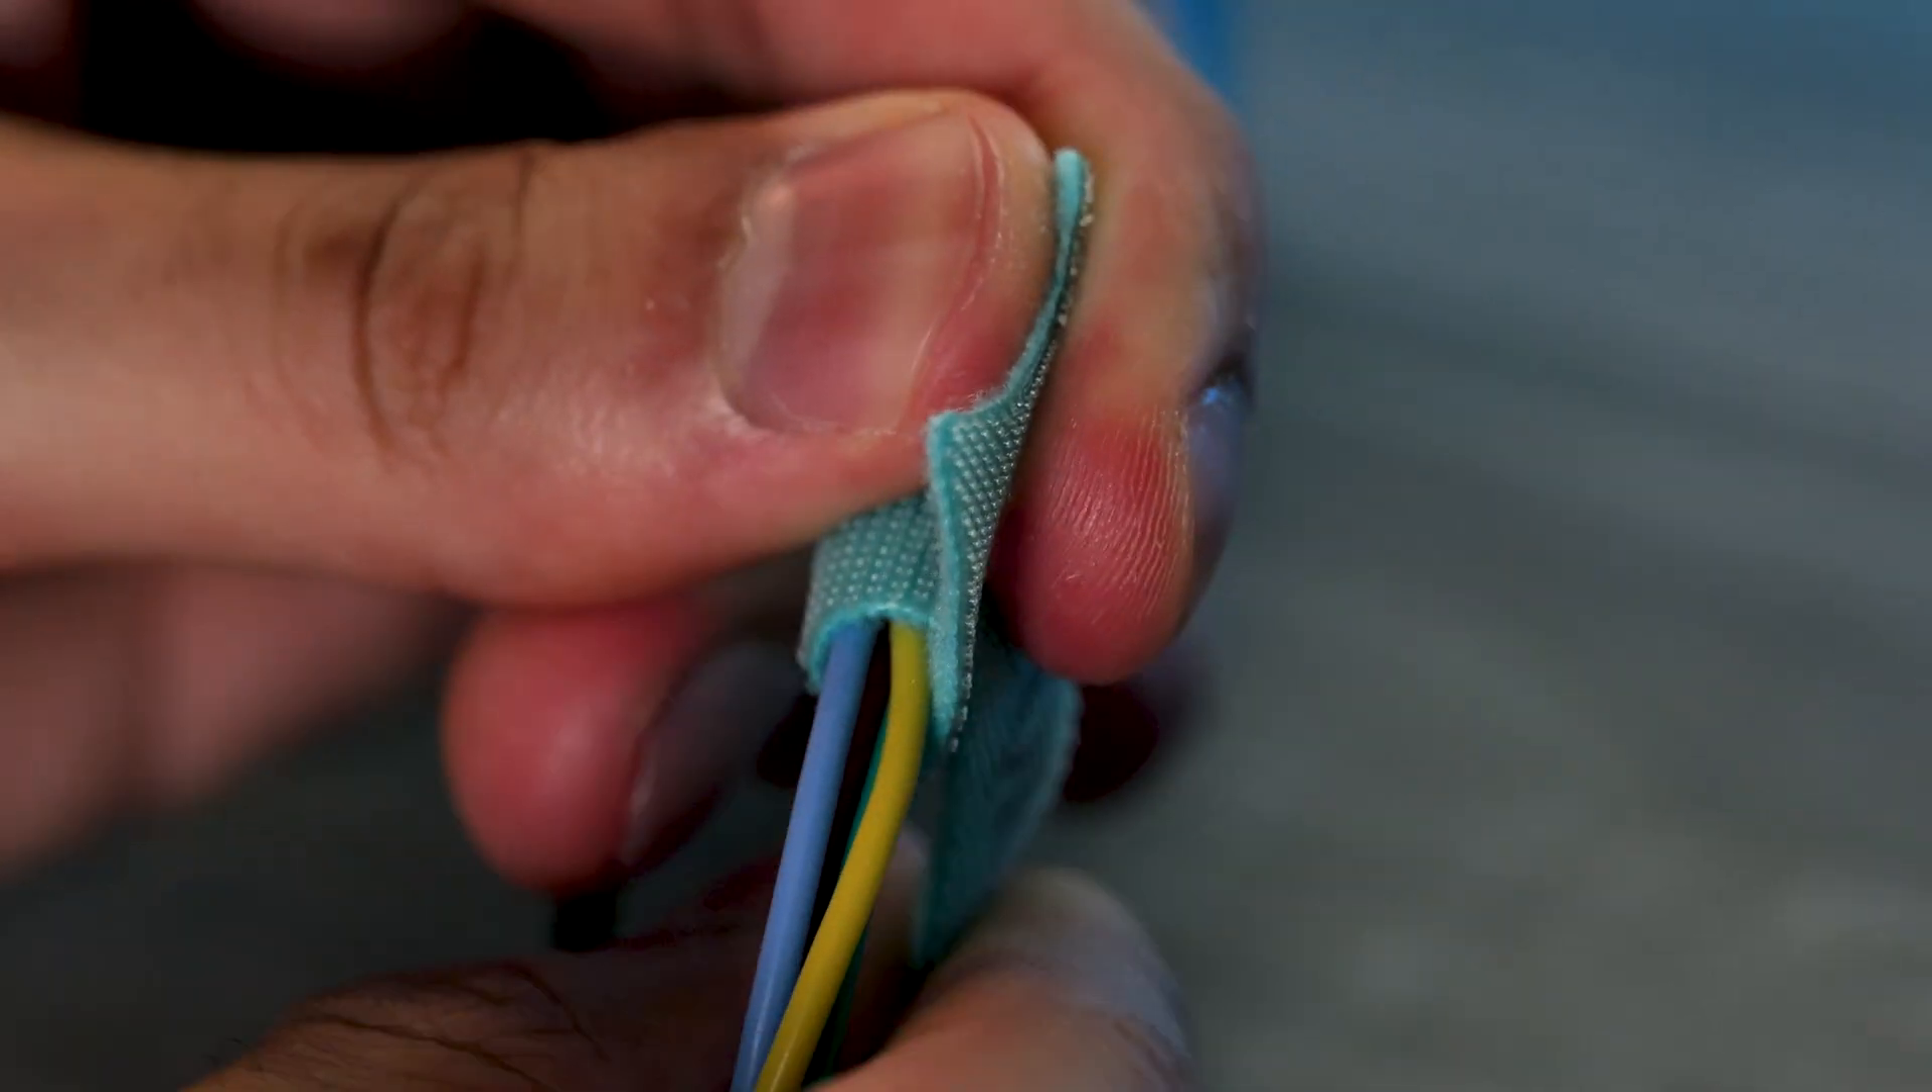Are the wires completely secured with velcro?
No.